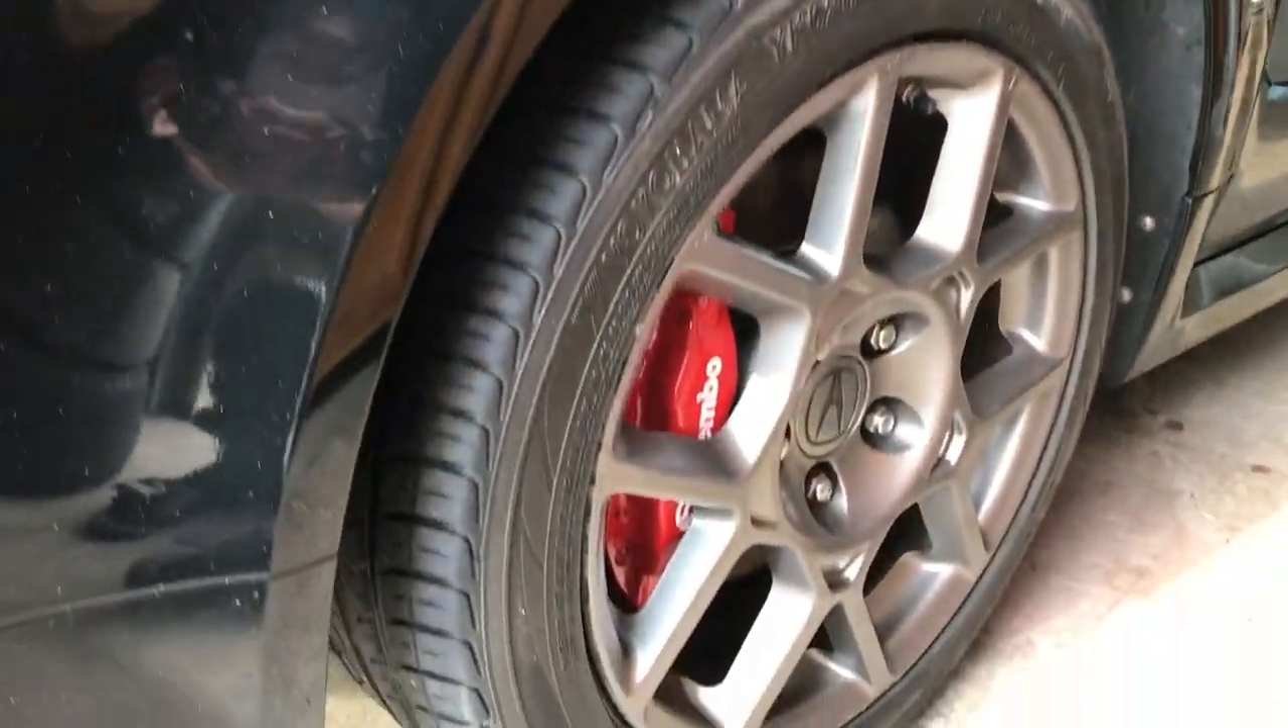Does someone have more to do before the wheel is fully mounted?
No.